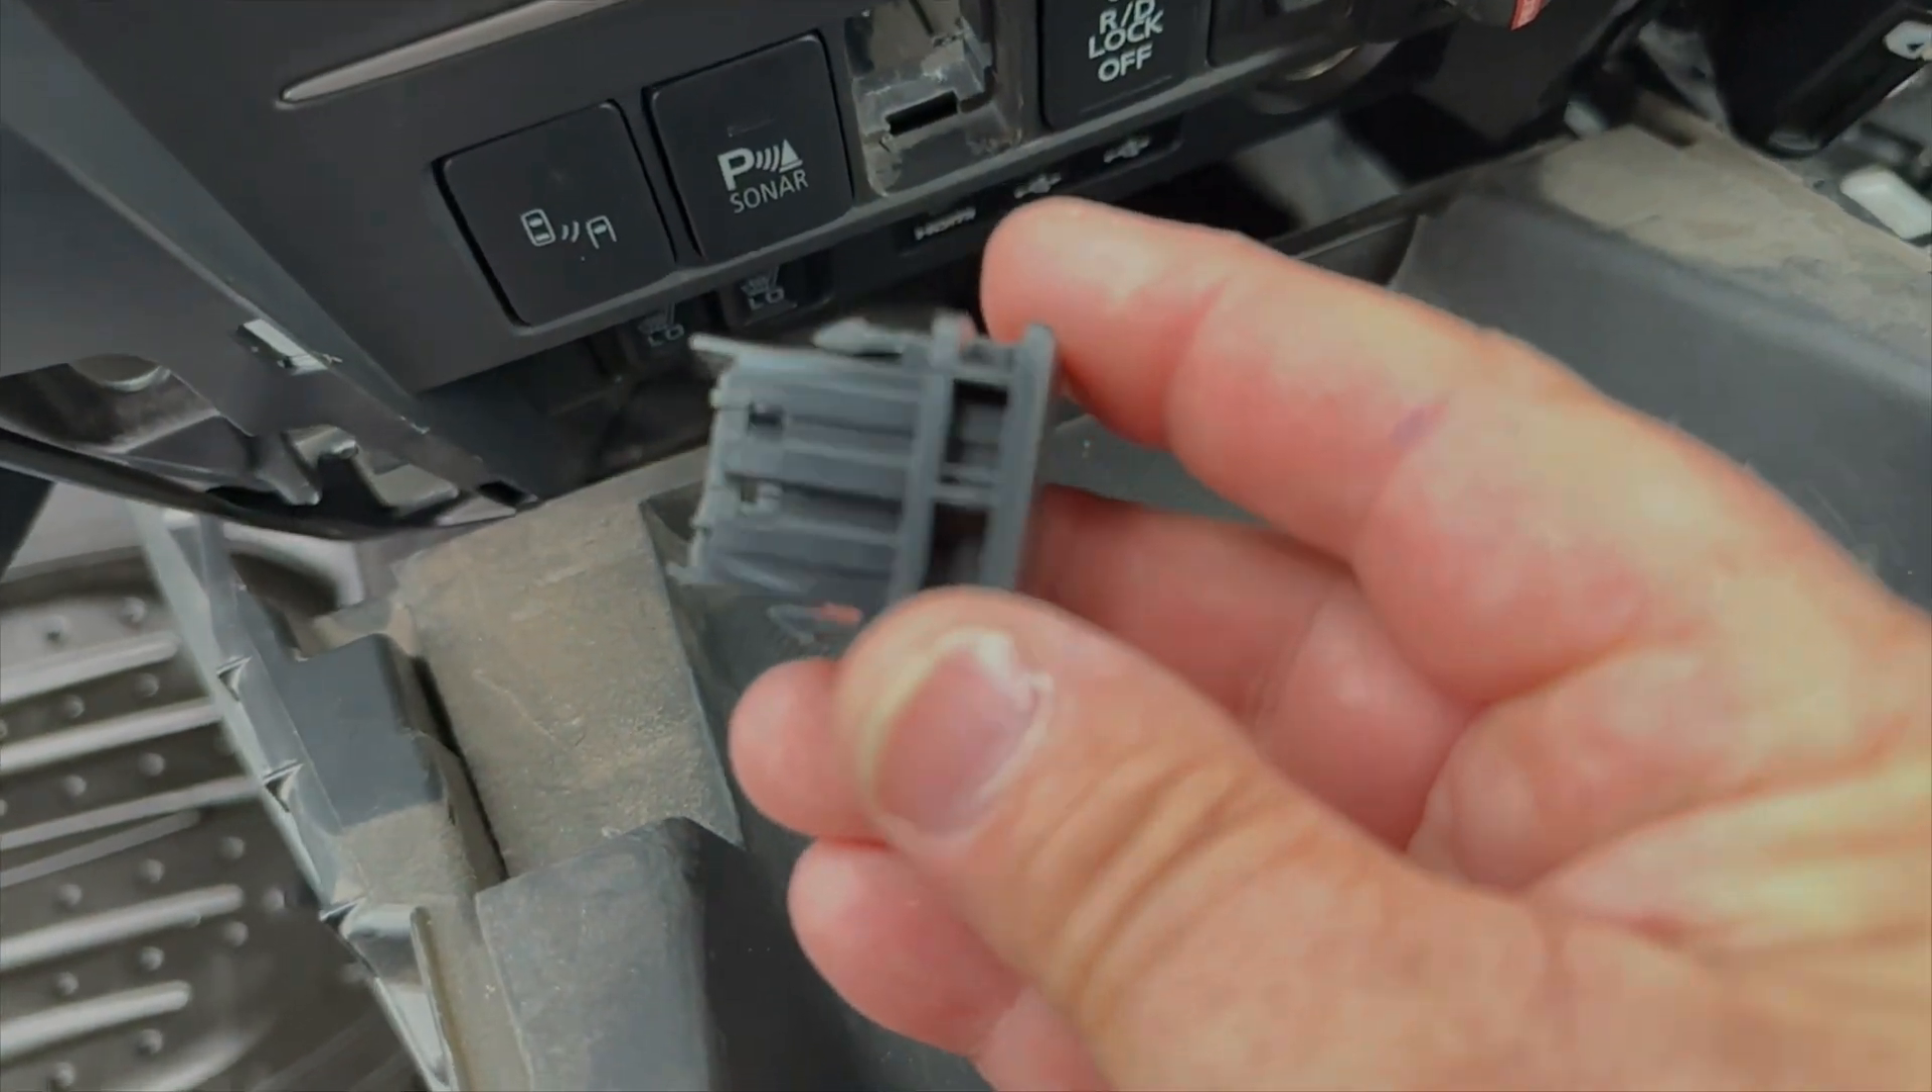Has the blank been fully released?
Yes.